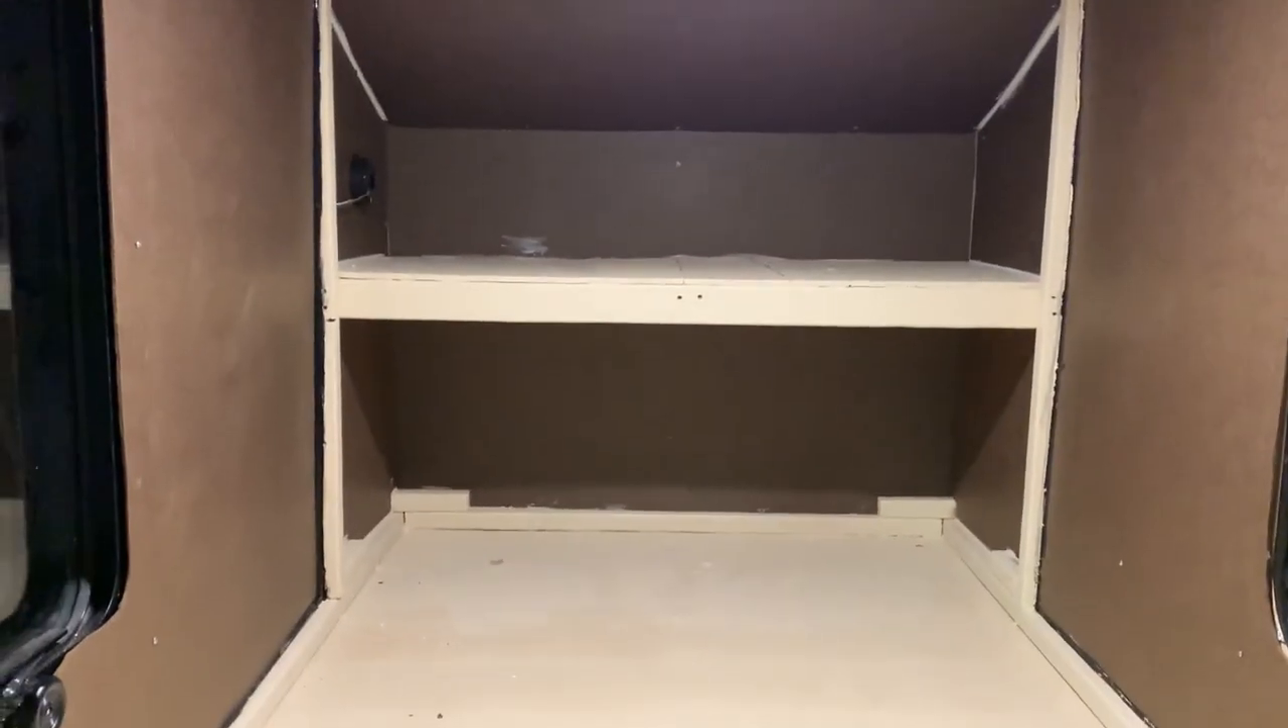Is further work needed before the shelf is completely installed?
No.